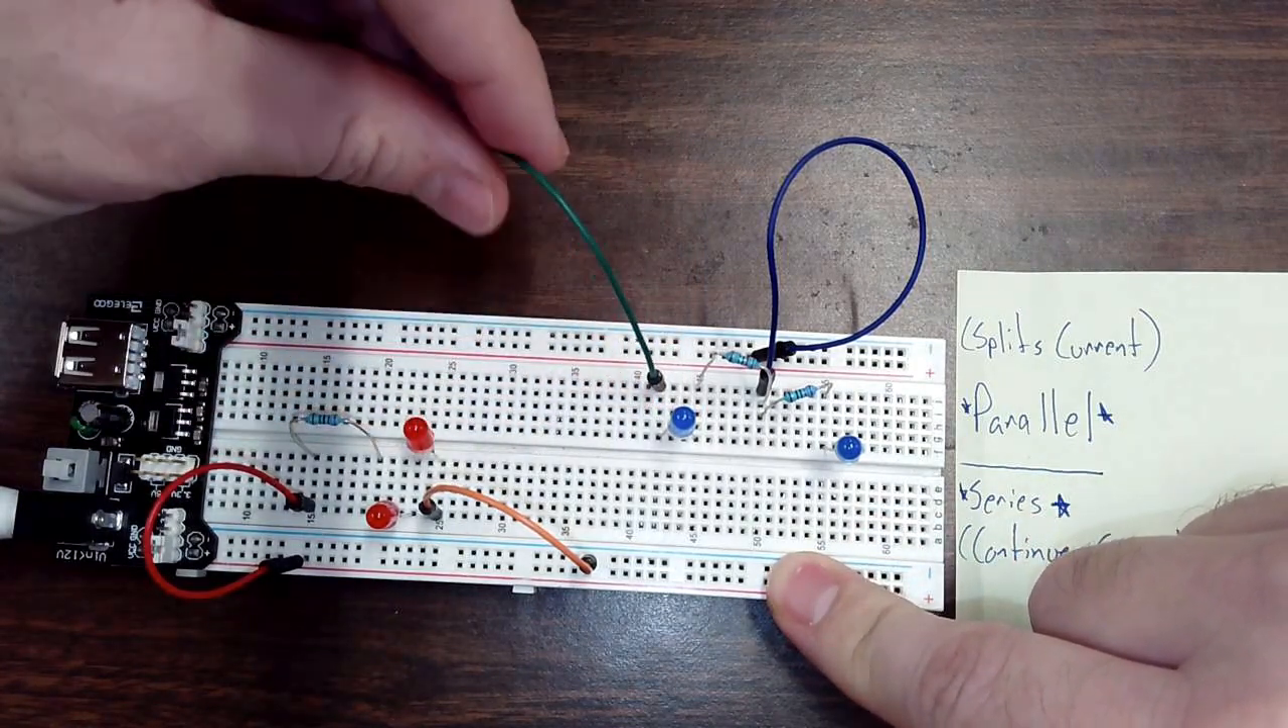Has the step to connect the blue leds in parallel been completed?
No.